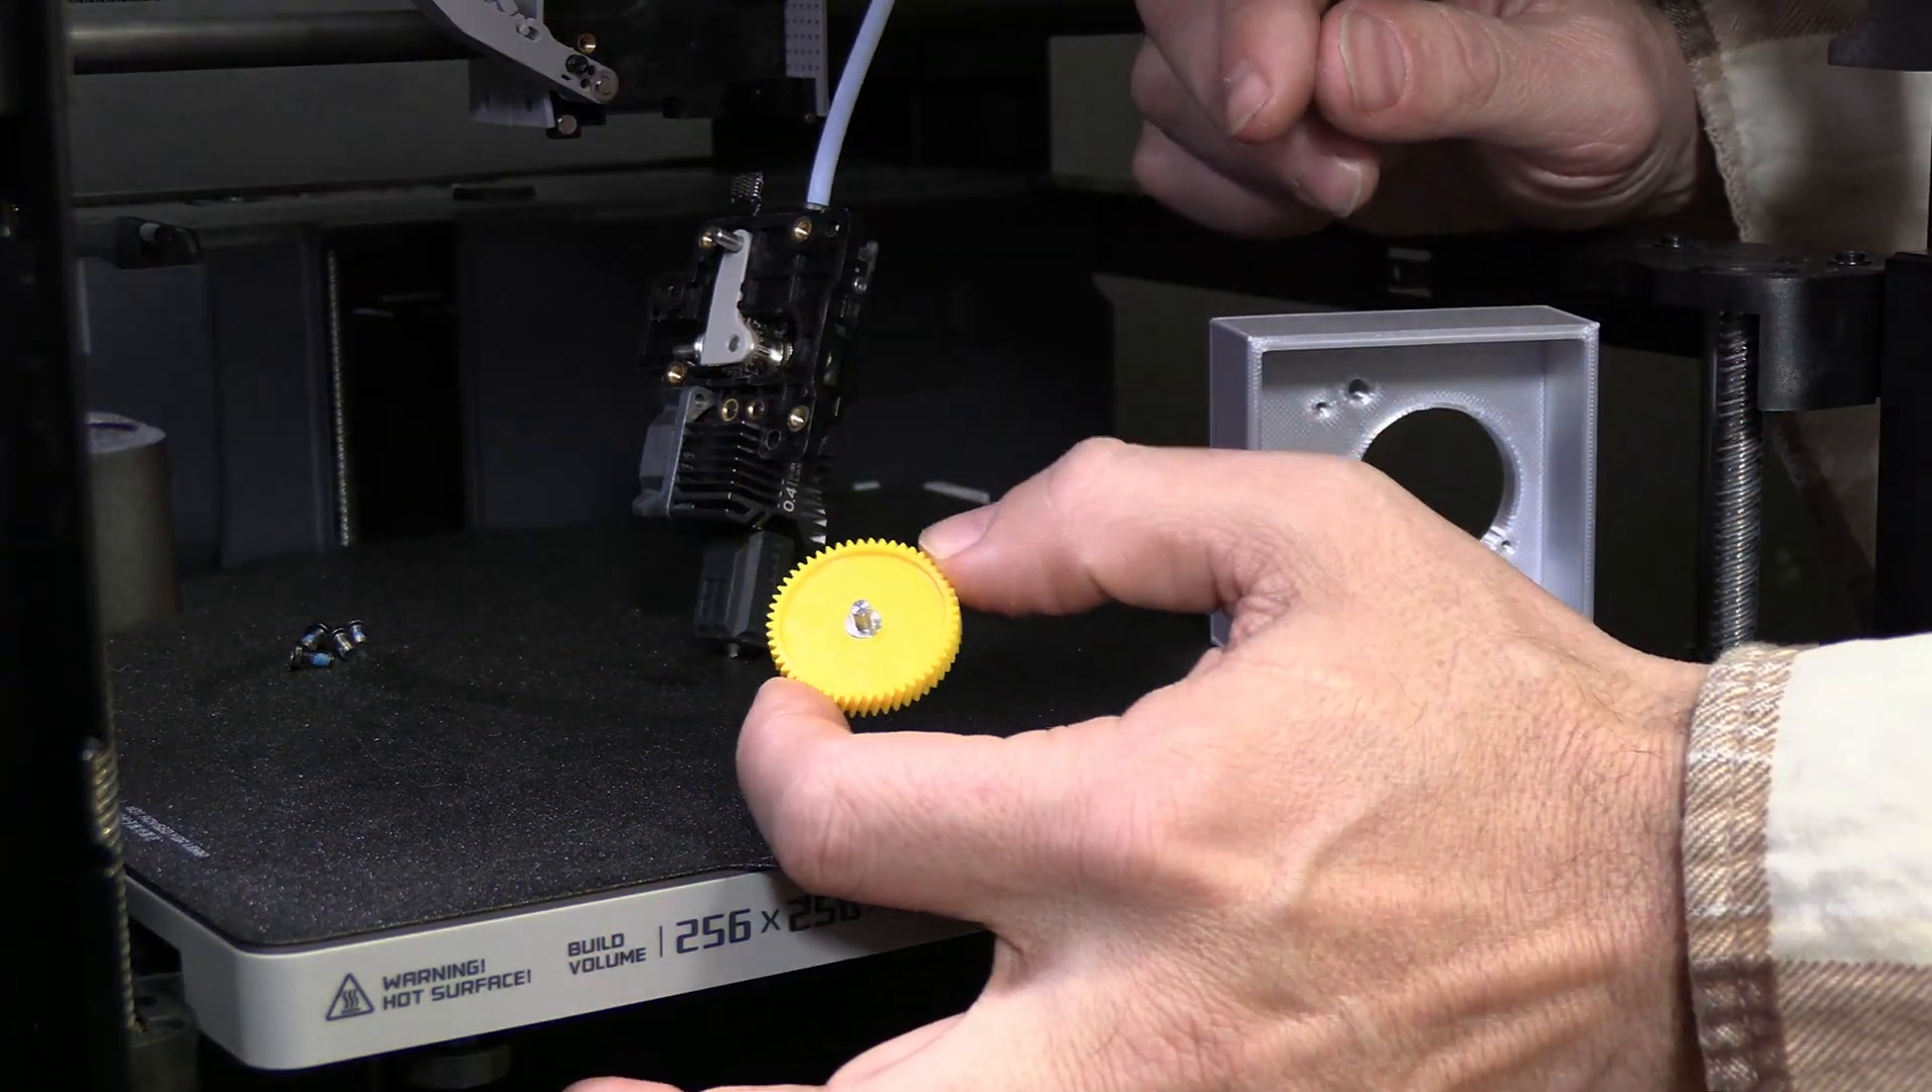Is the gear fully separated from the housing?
Yes.